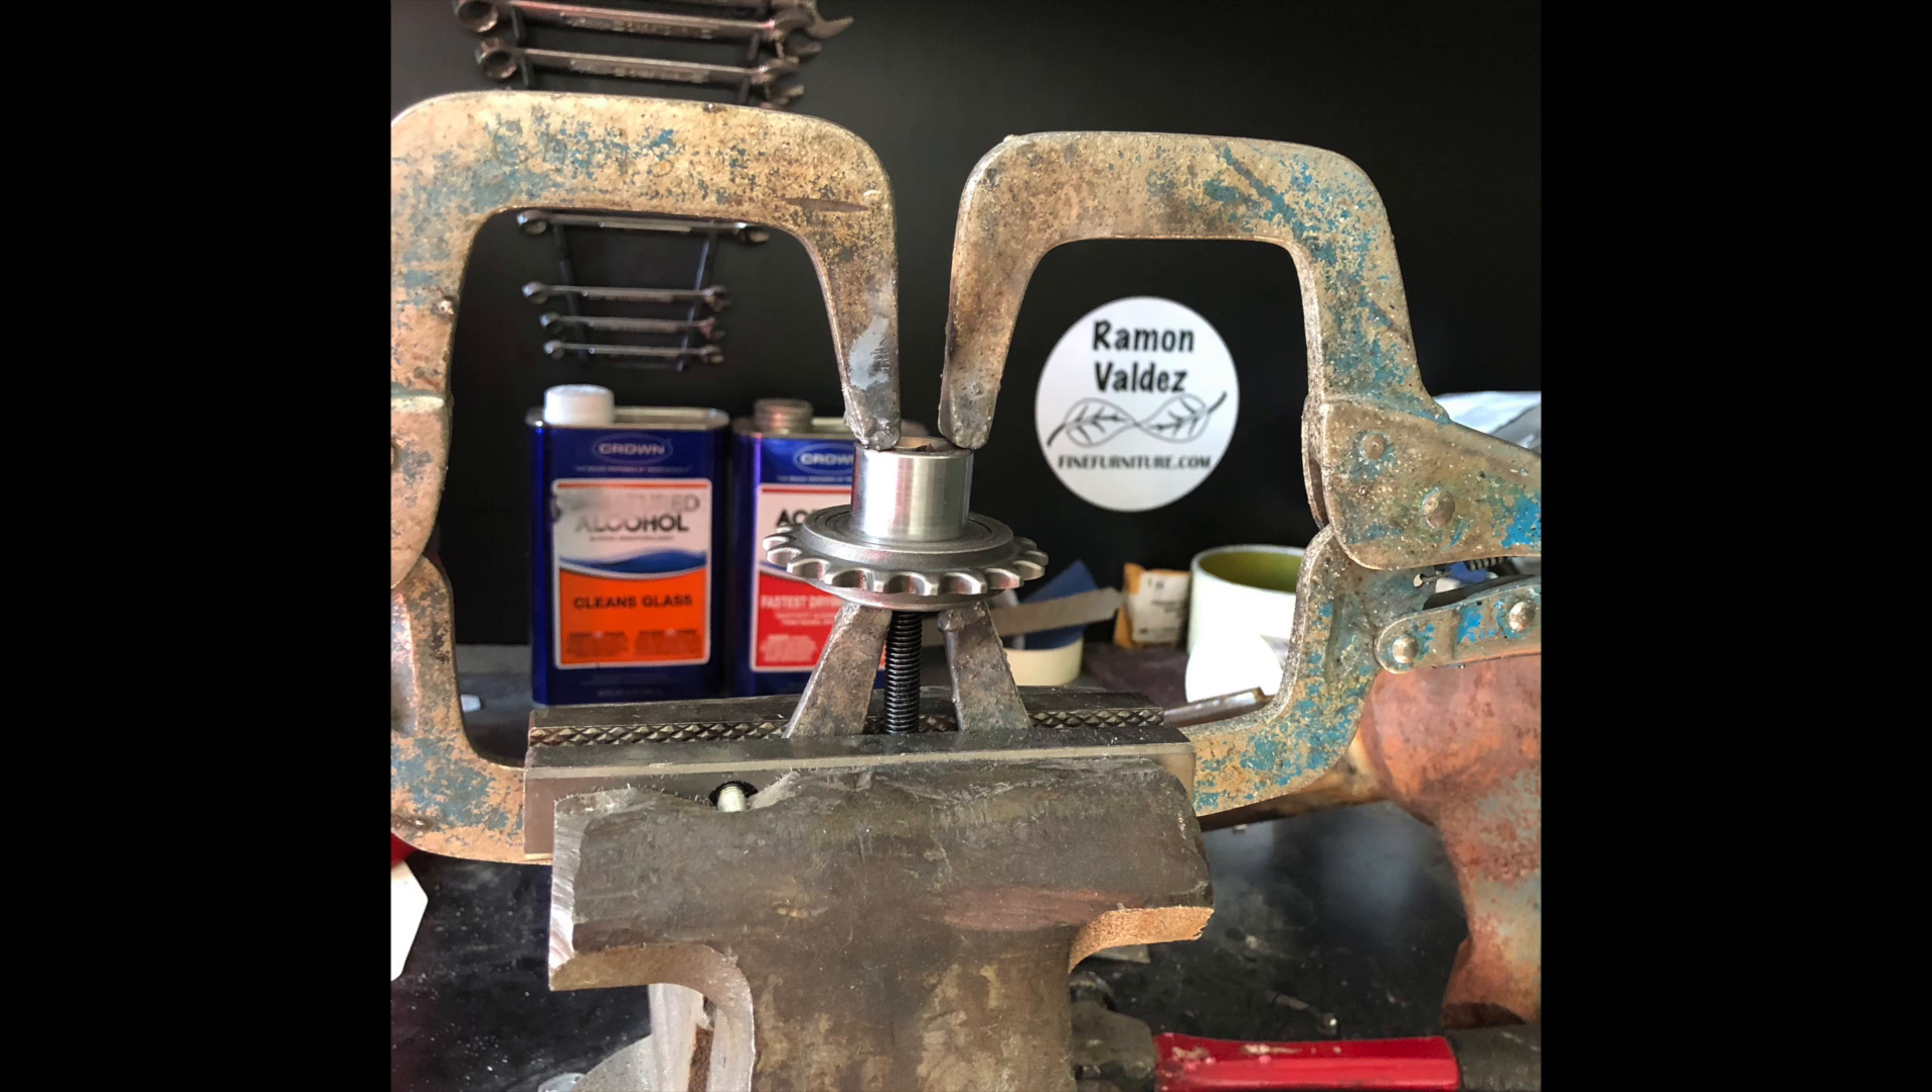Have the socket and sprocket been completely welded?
No.